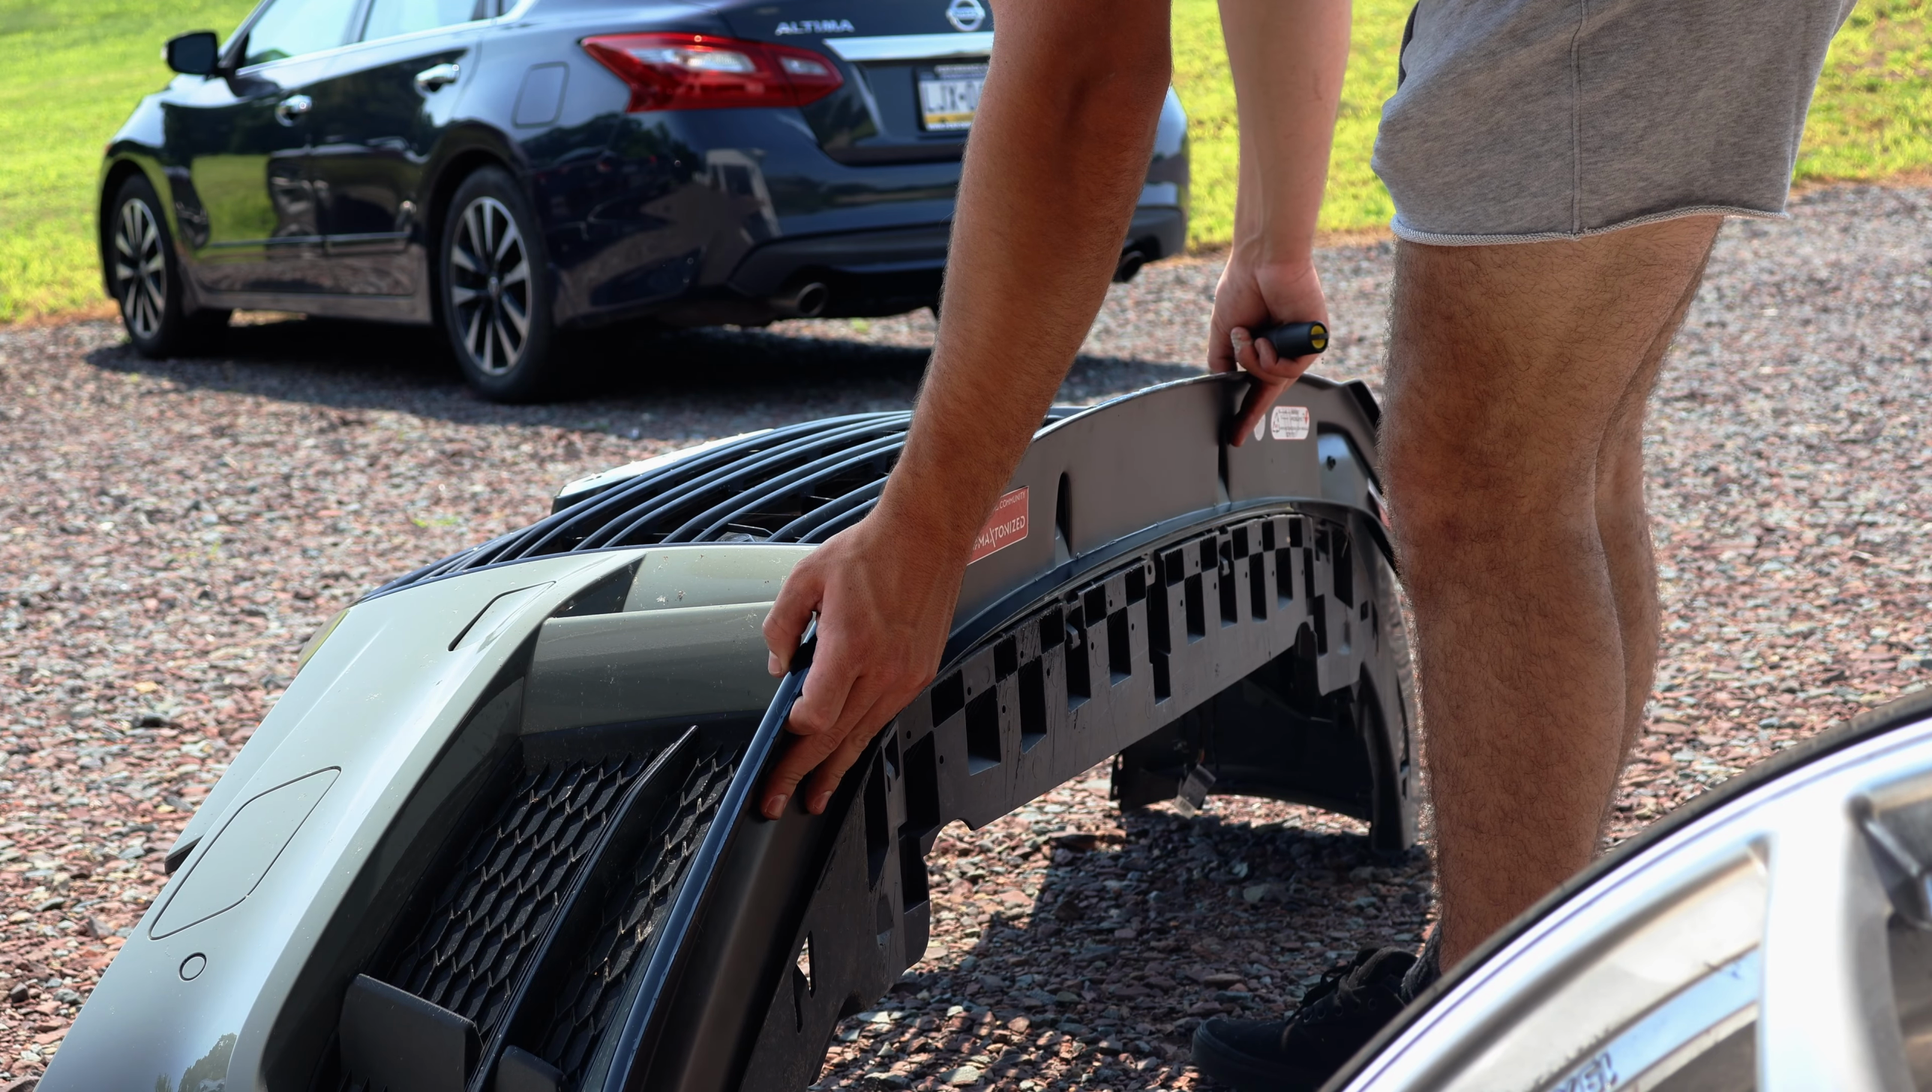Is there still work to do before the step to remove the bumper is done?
No.